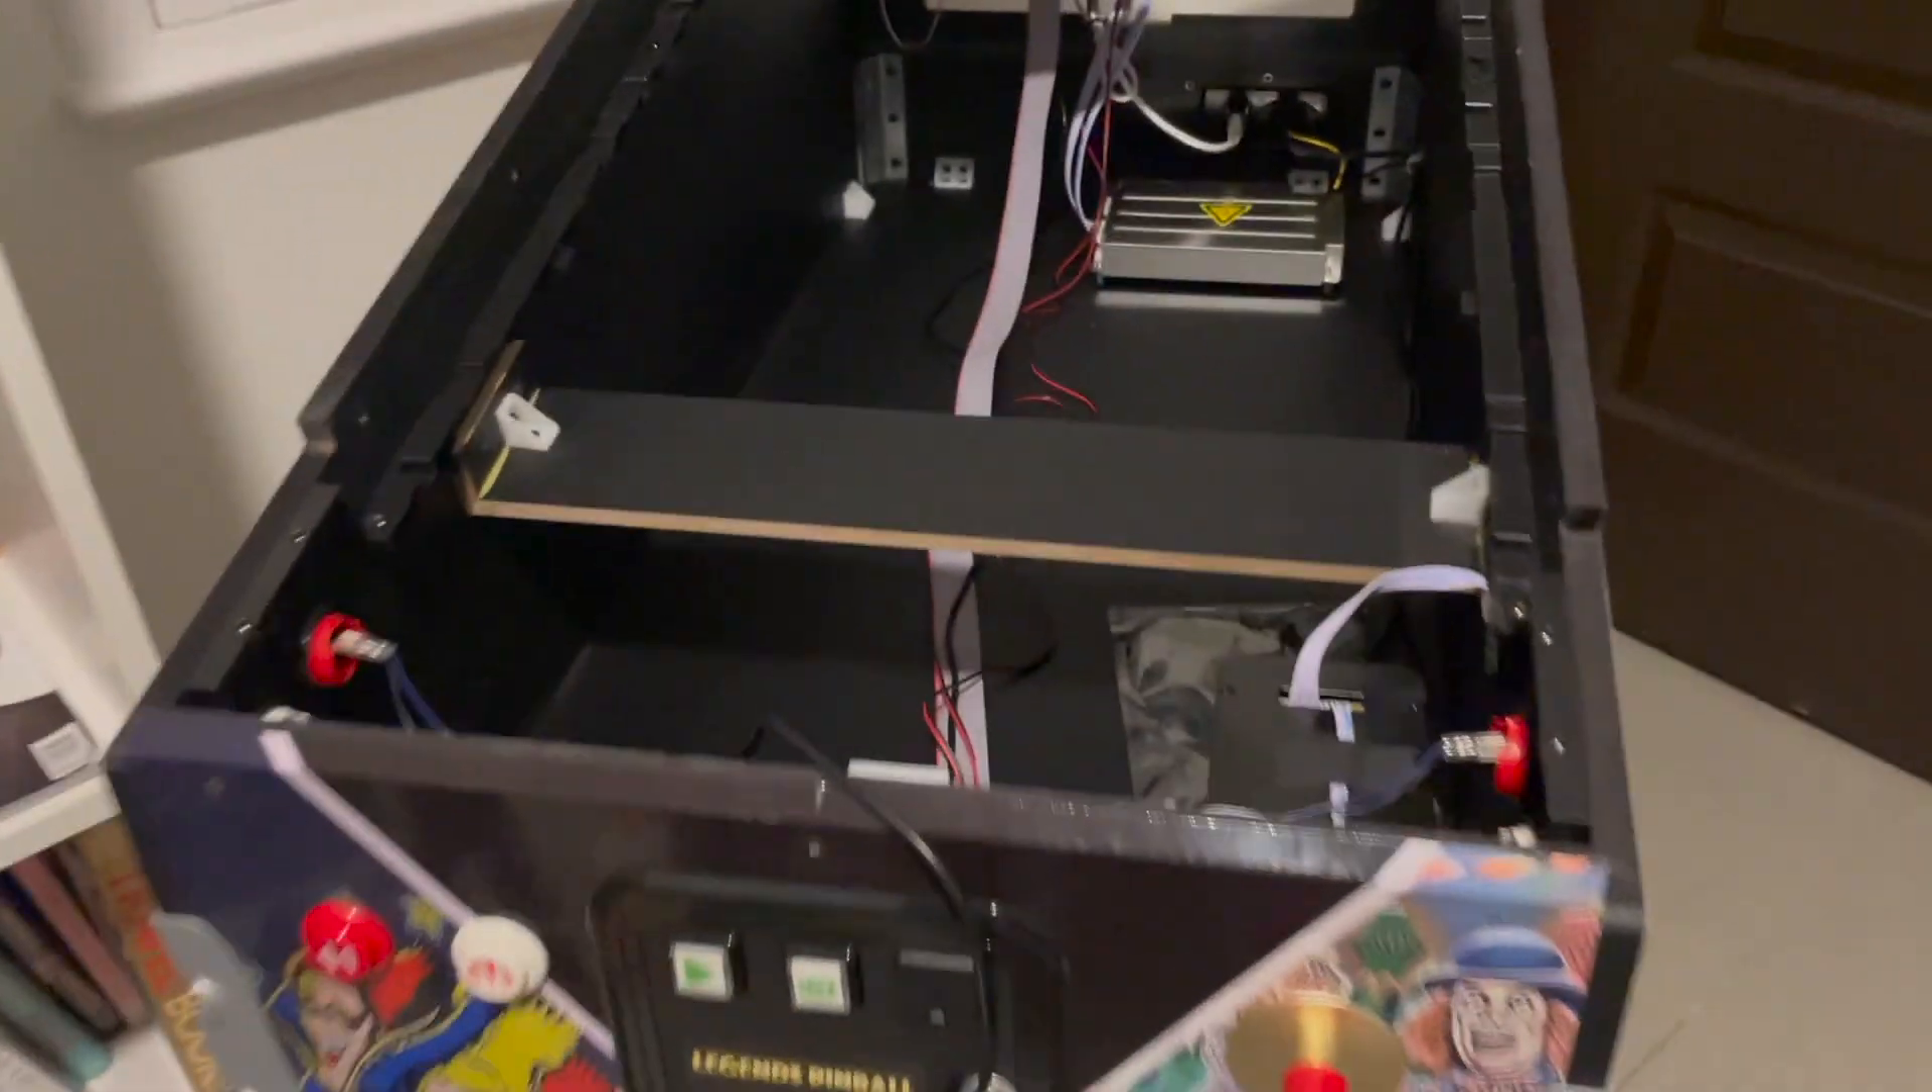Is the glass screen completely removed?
Yes.